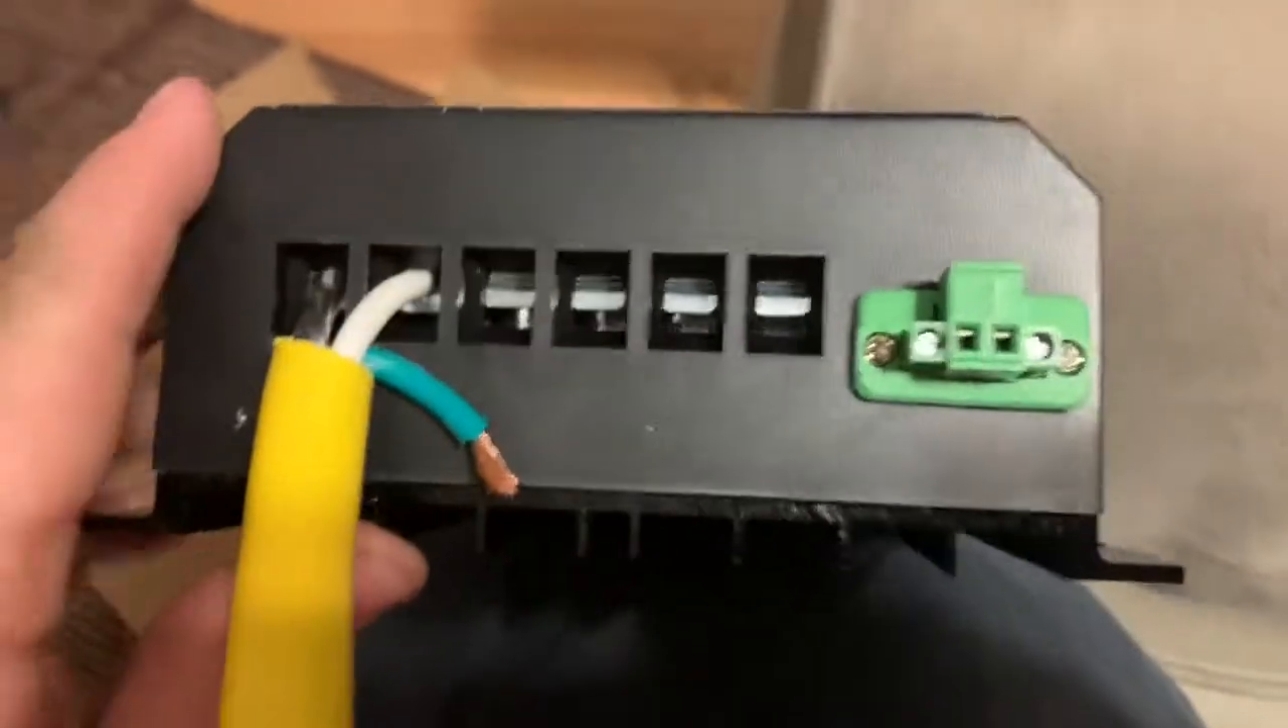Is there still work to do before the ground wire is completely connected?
Yes.